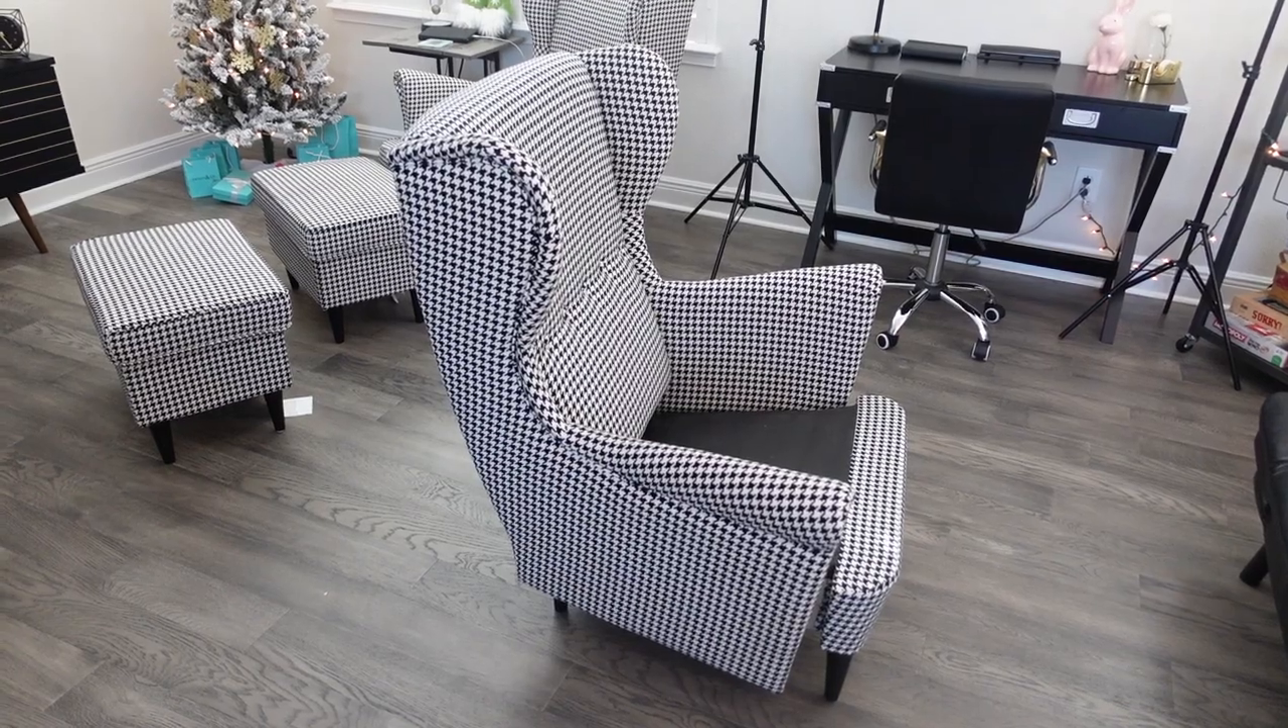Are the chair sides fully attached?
Yes.